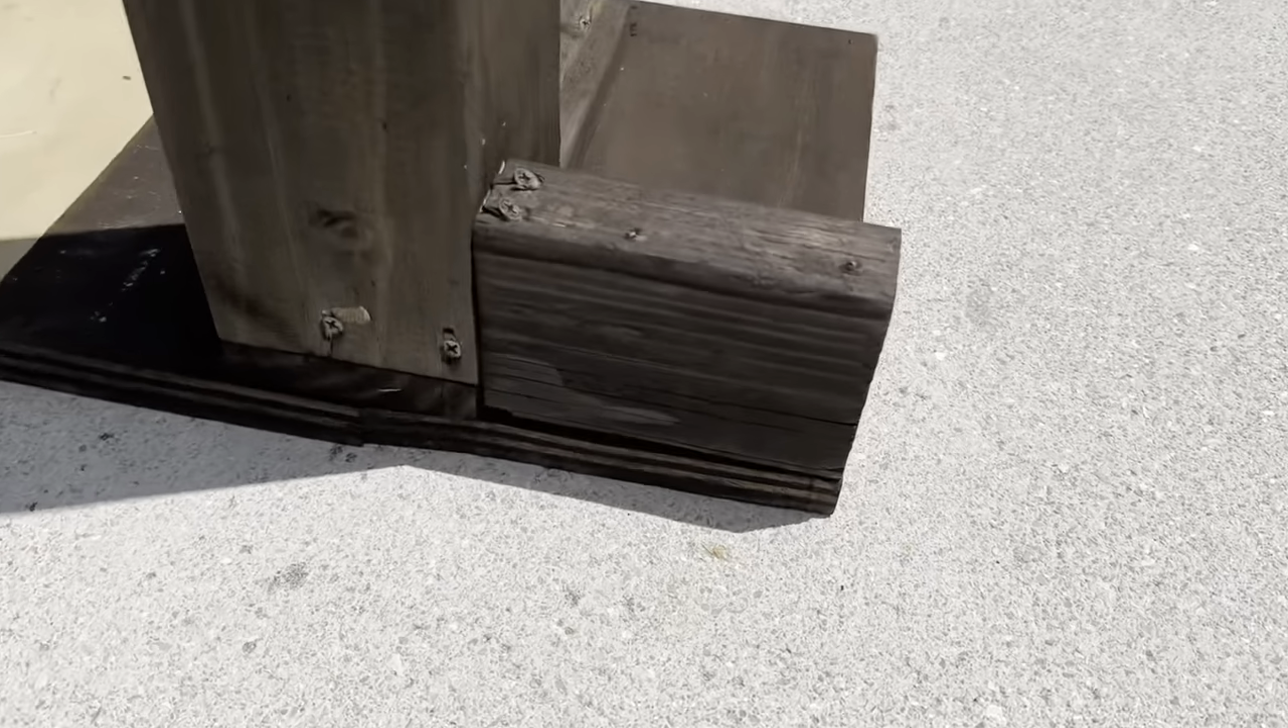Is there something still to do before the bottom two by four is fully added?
No.